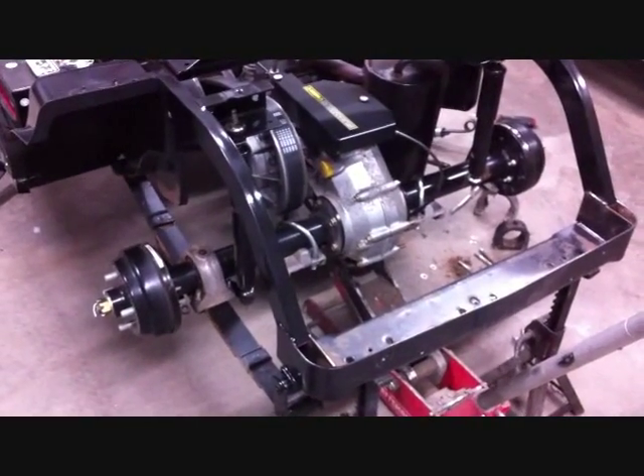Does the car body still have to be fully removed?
No.